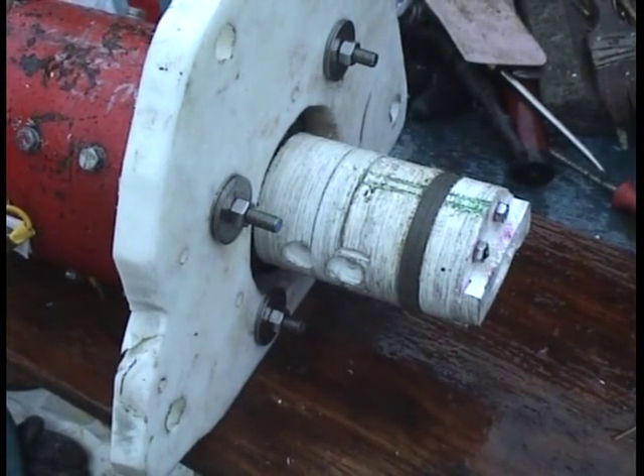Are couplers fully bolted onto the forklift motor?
Yes.